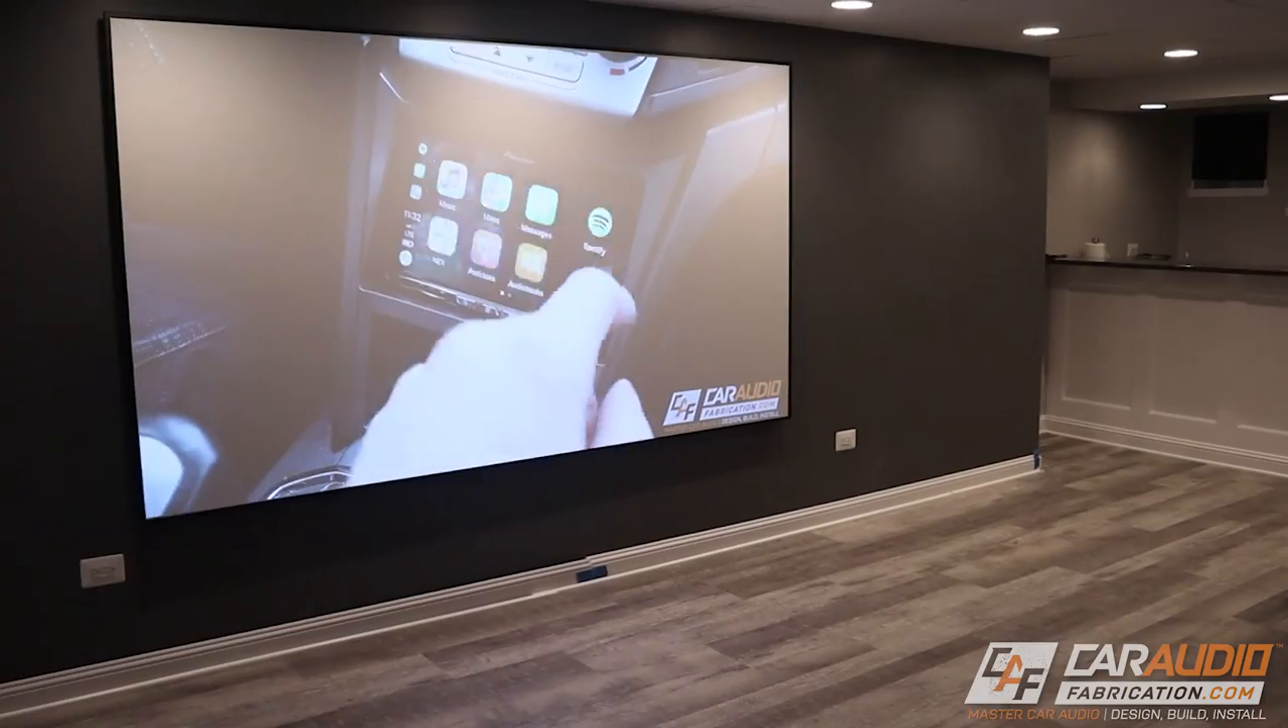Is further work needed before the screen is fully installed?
No.